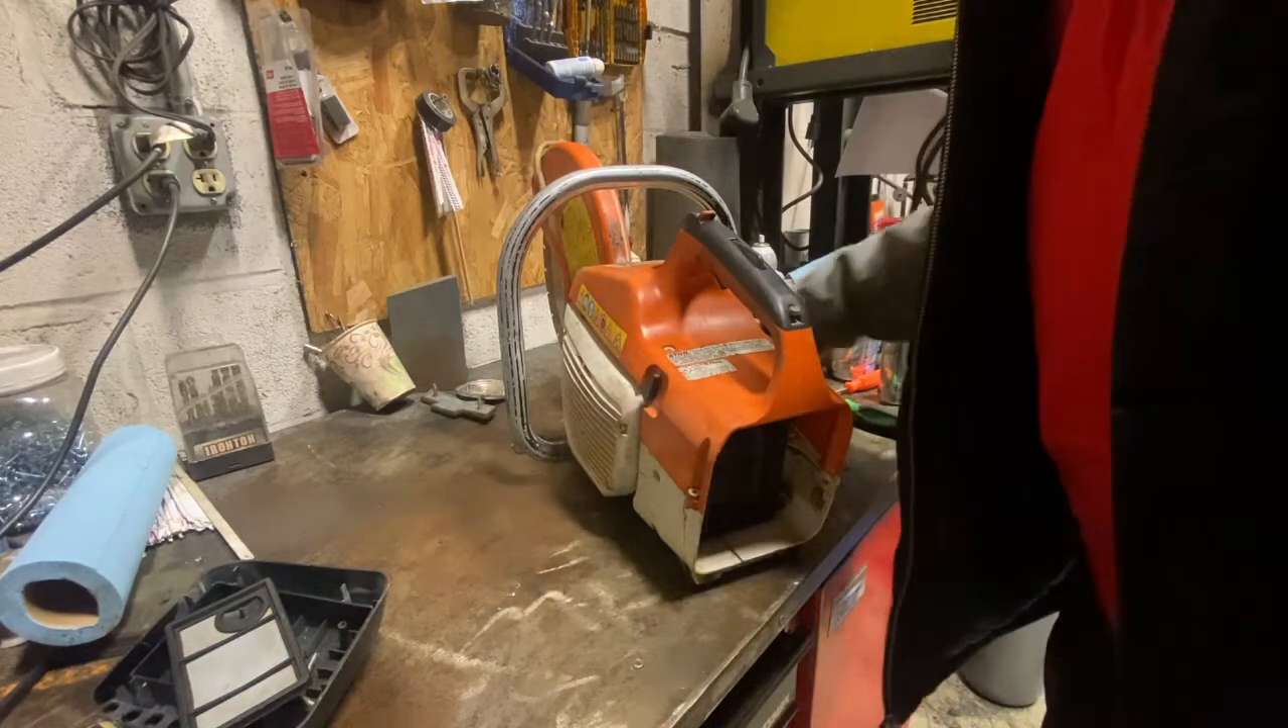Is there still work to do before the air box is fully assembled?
Yes.